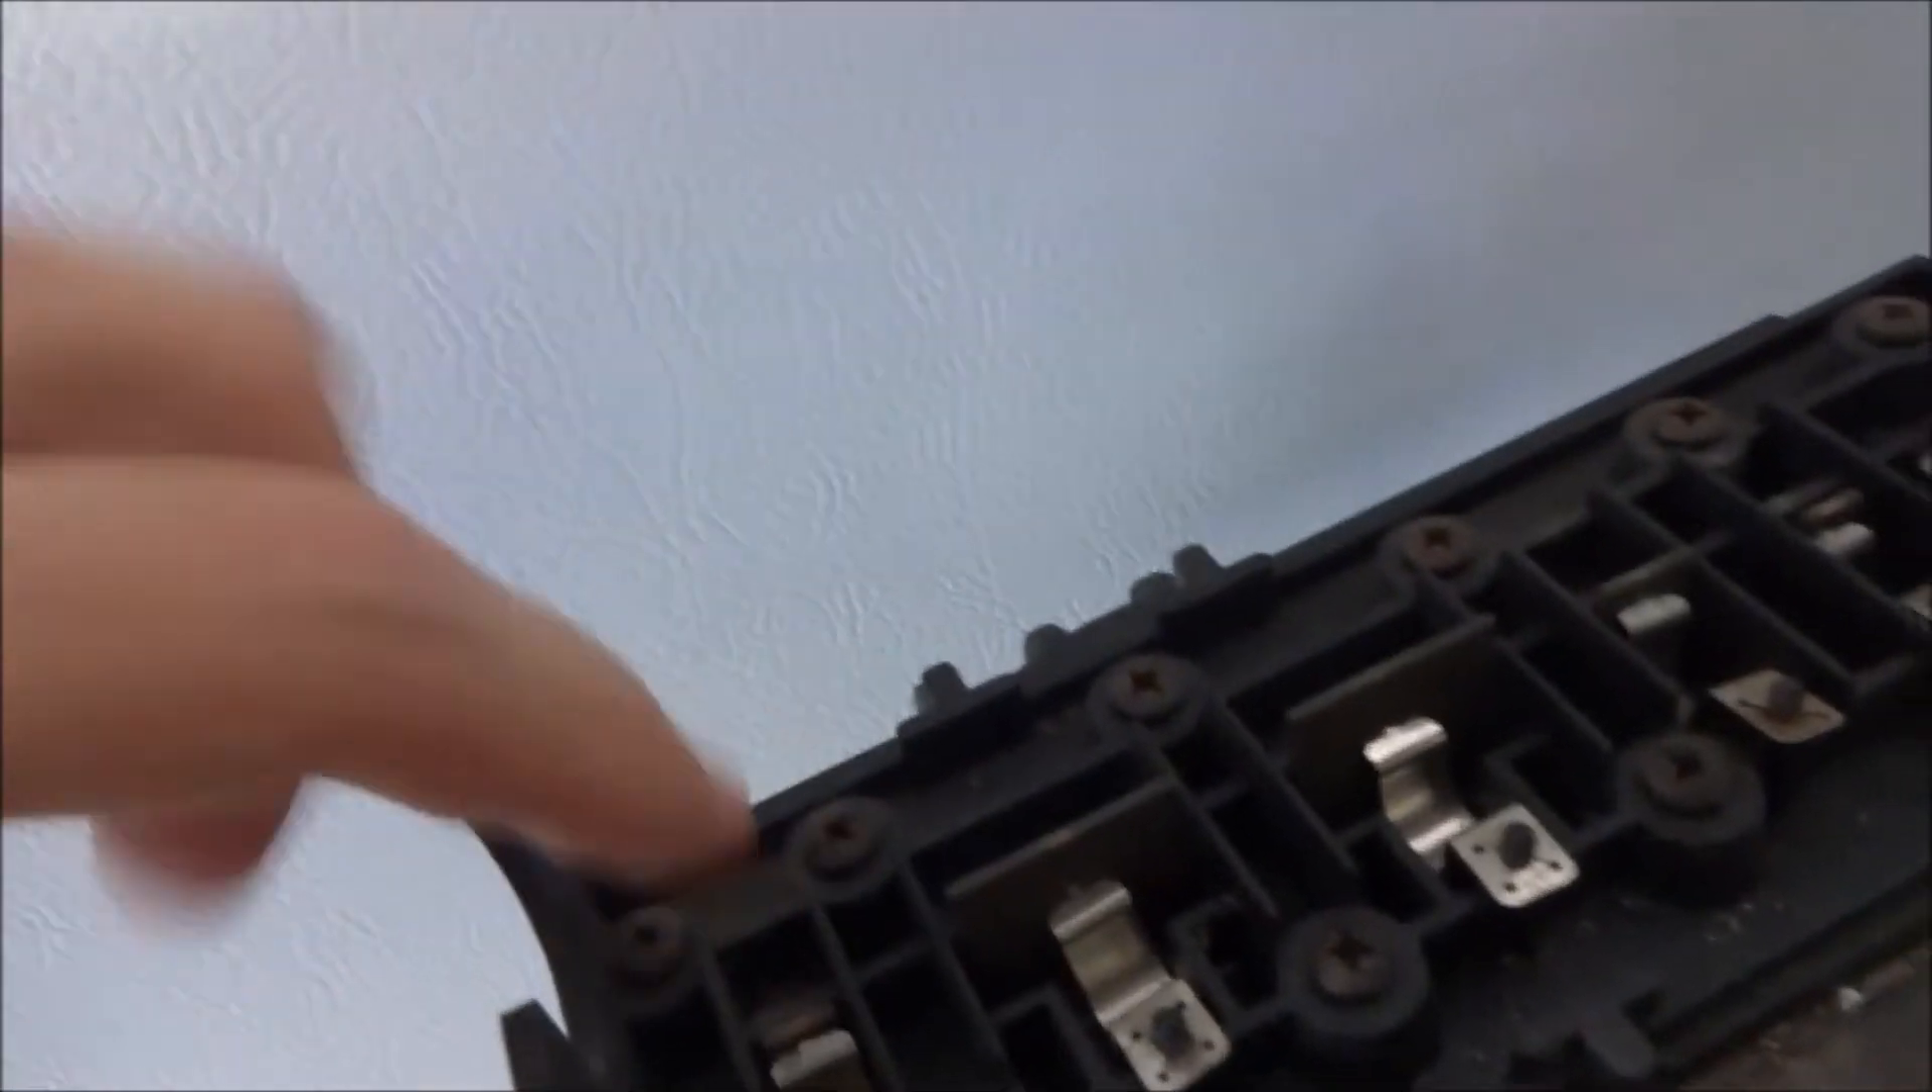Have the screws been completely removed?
No.